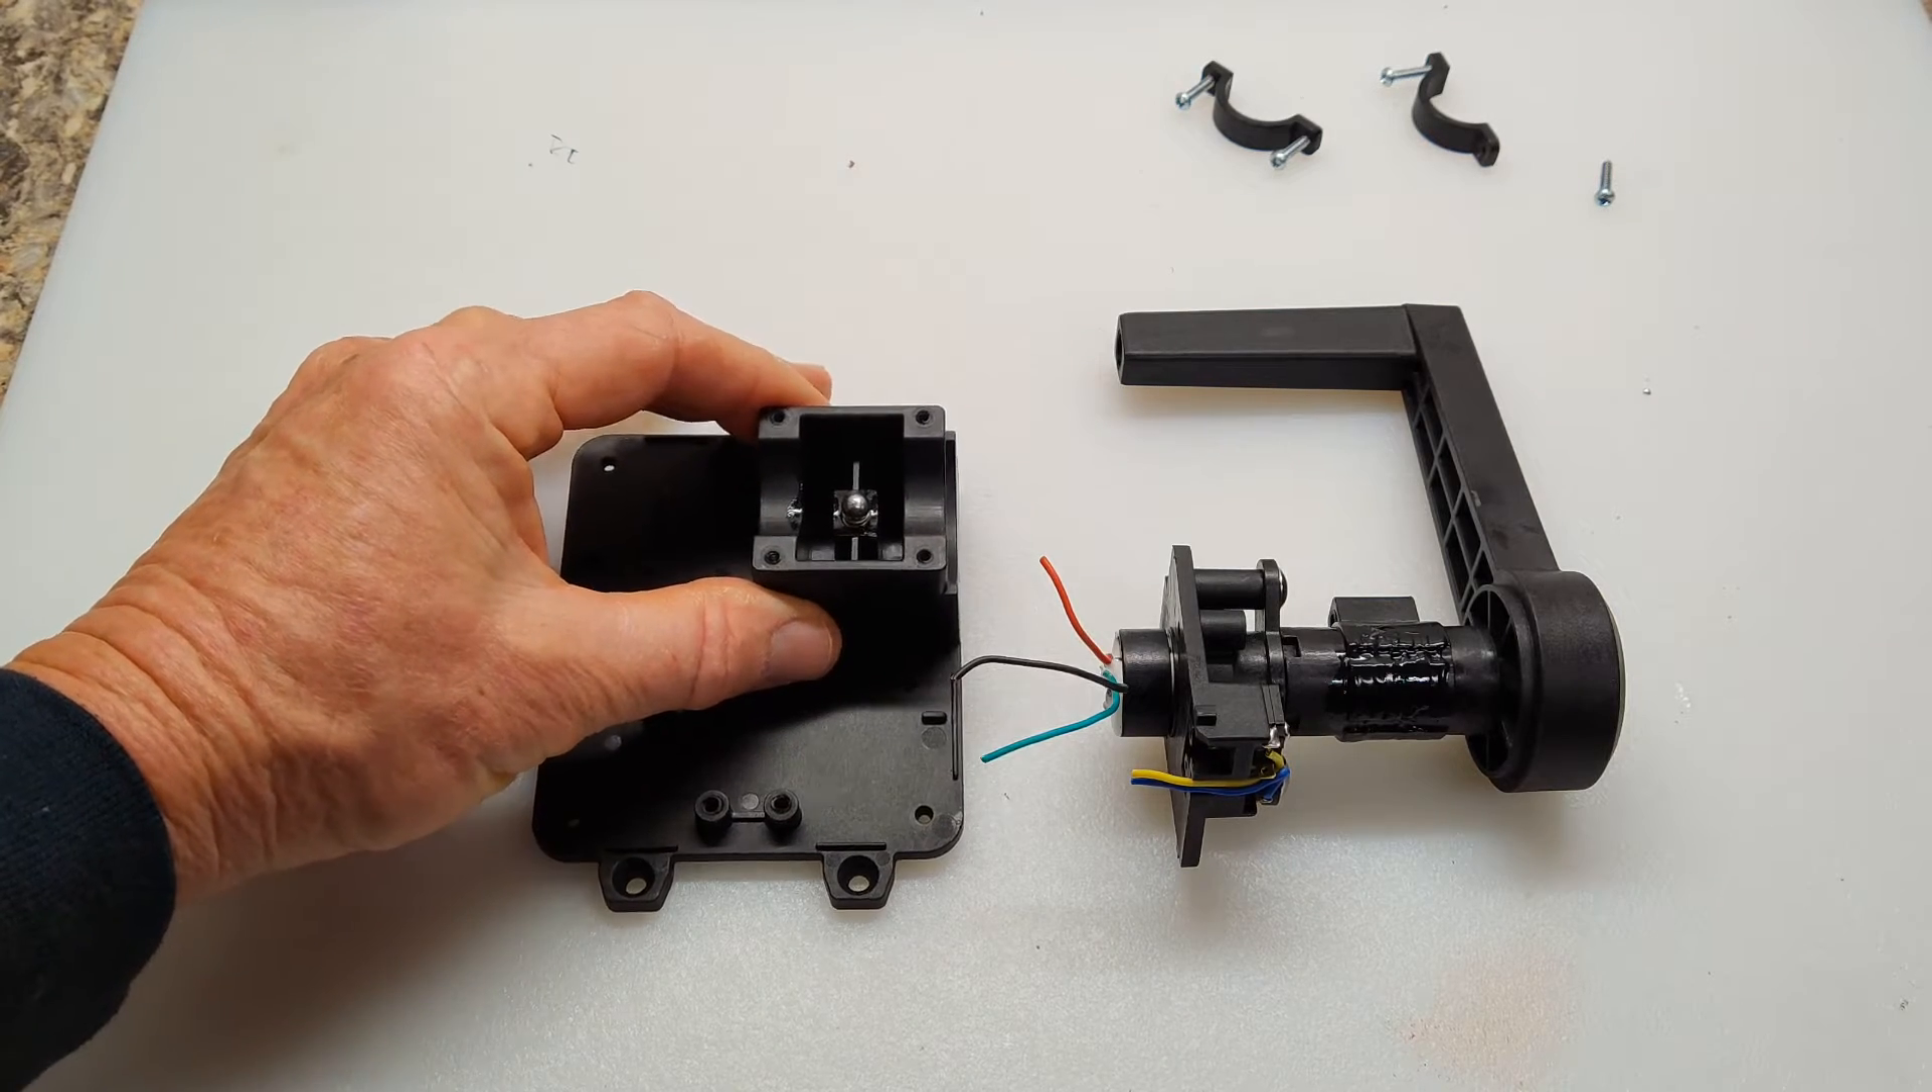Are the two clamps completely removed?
Yes.